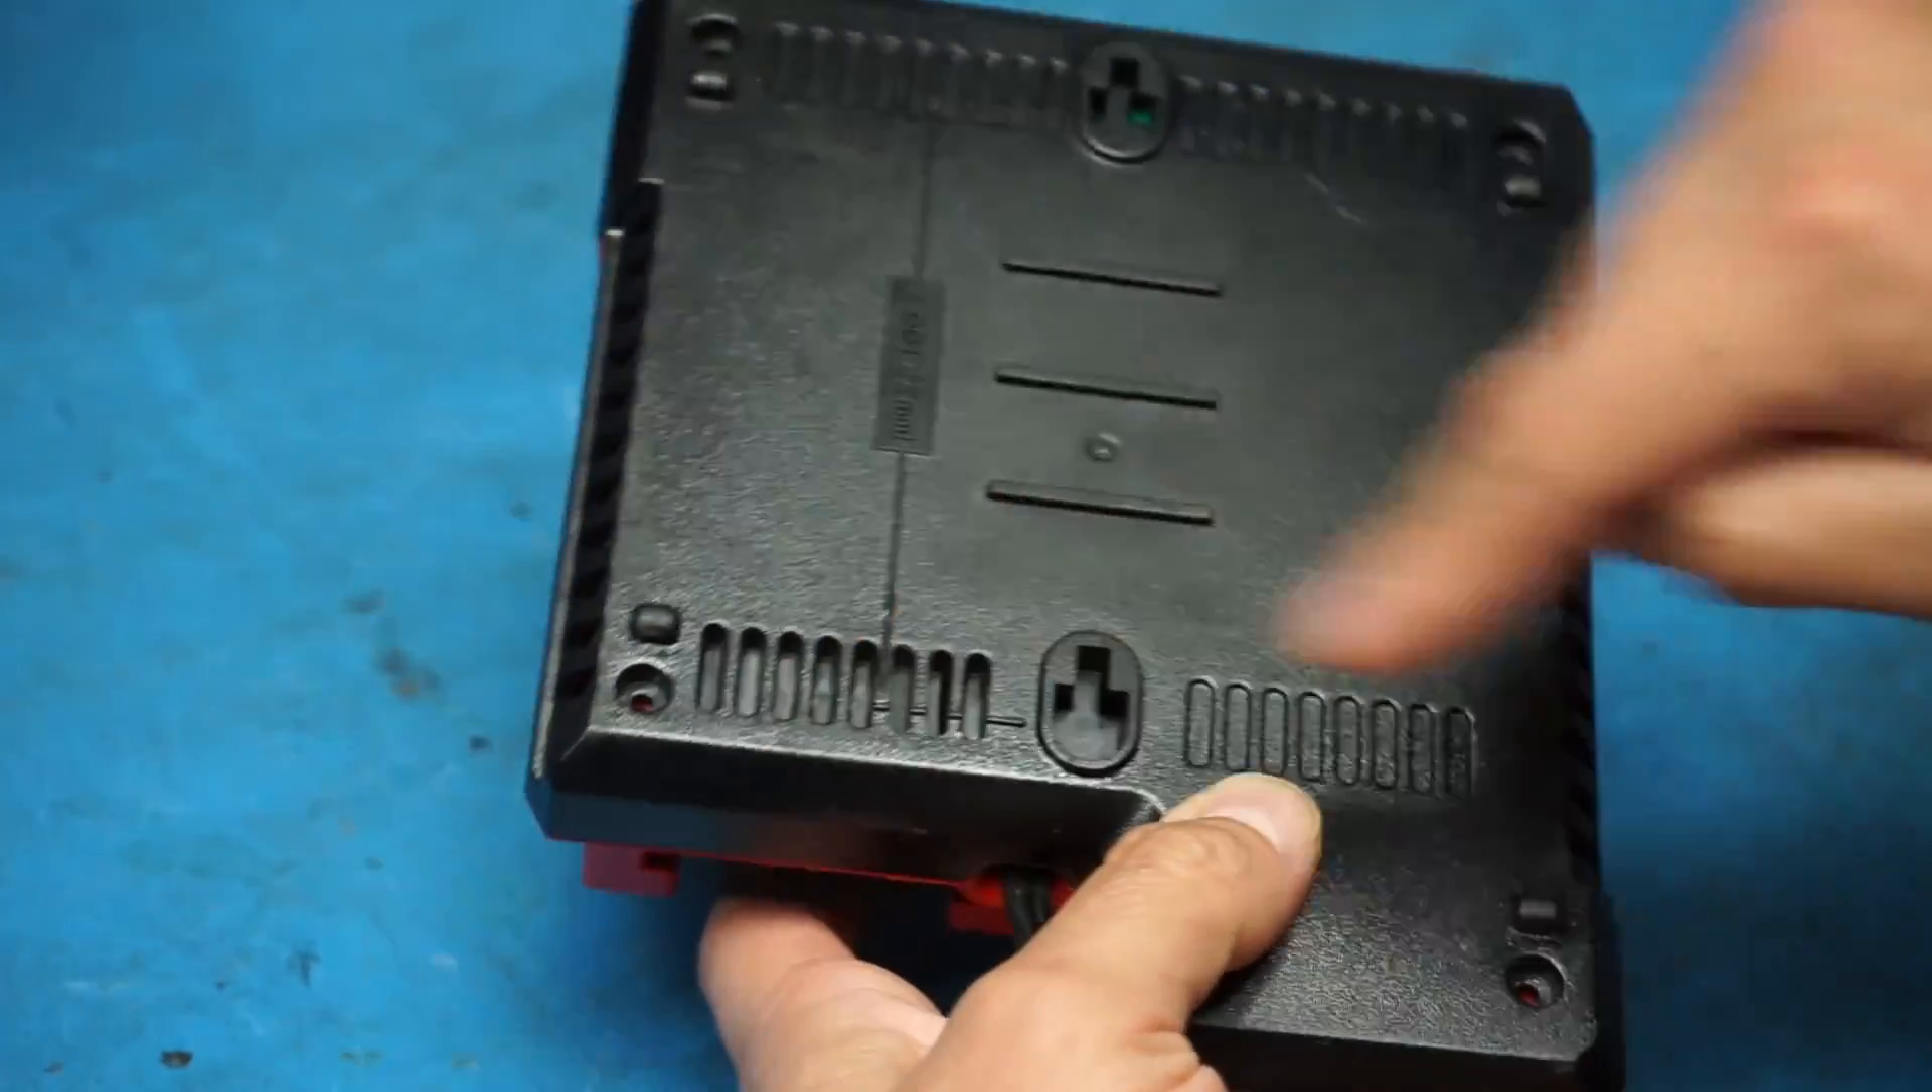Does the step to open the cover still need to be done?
Yes.